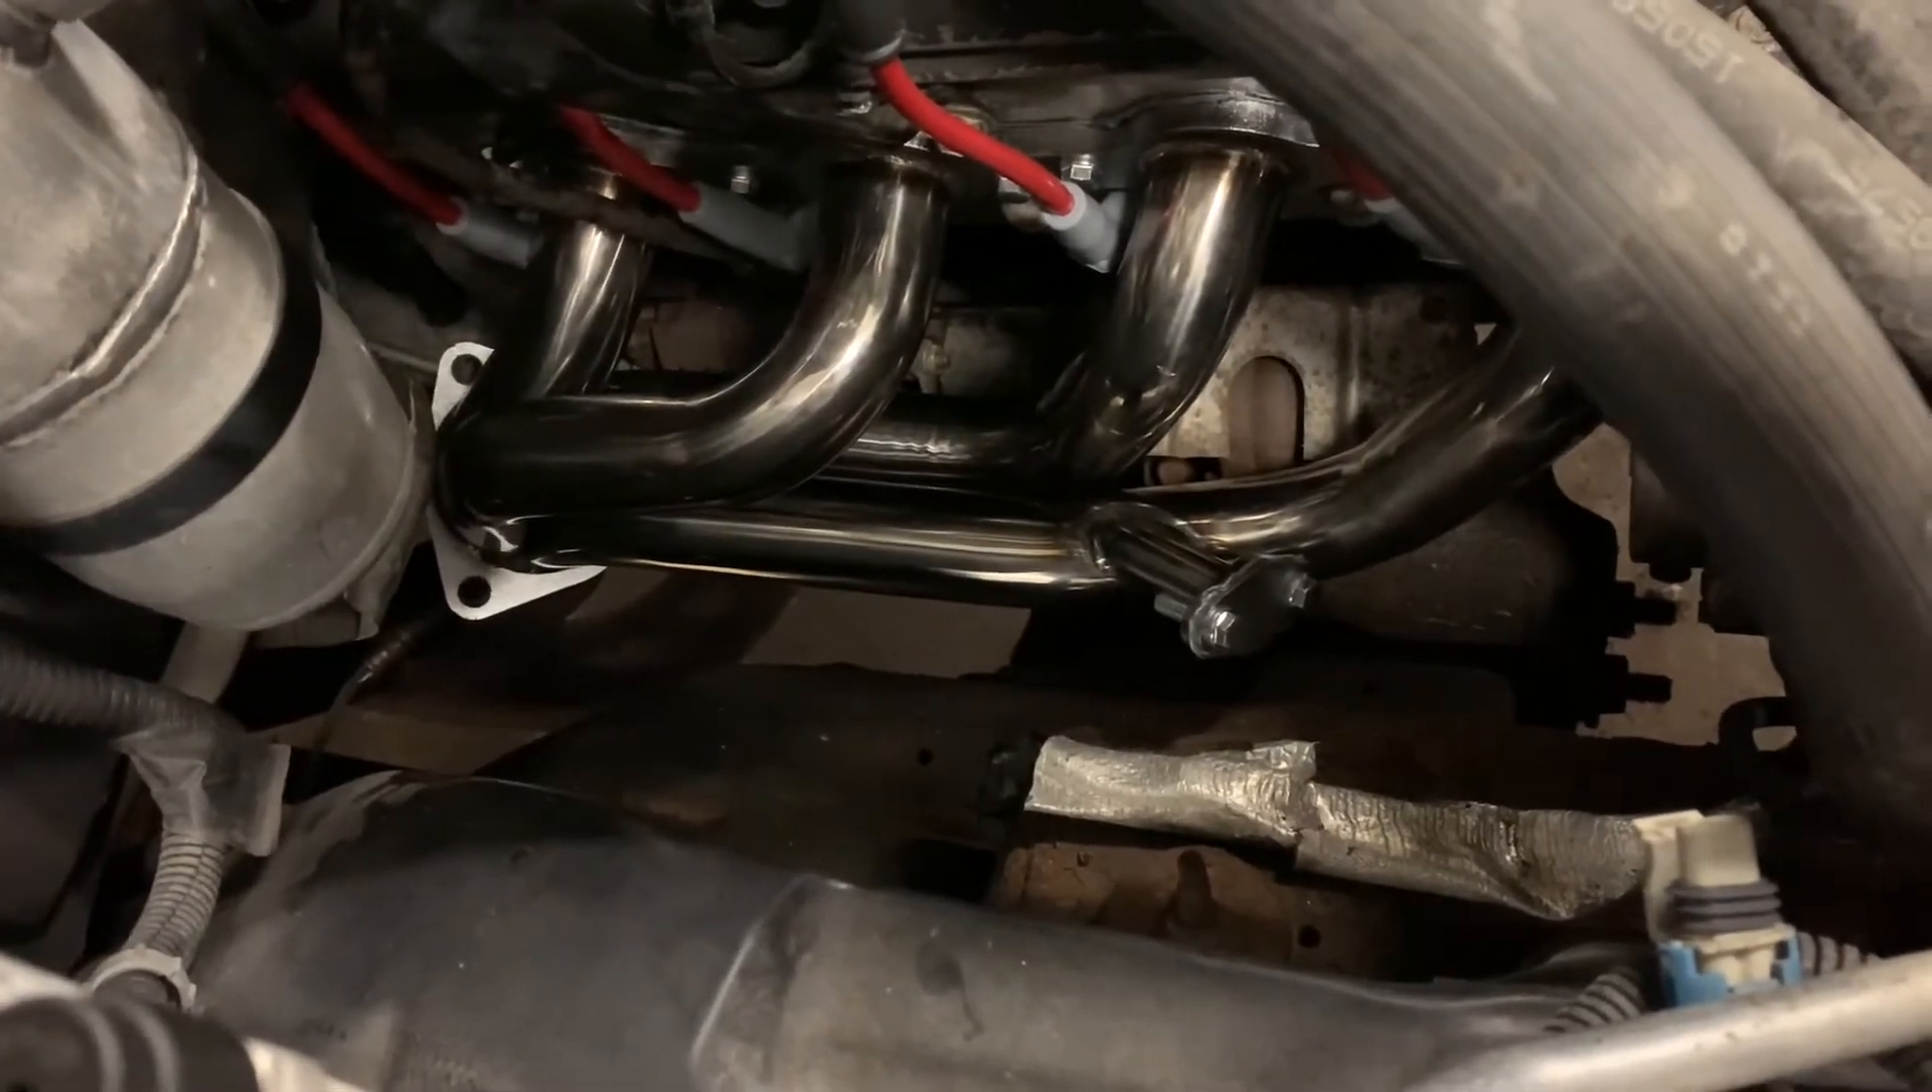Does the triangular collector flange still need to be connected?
Yes.